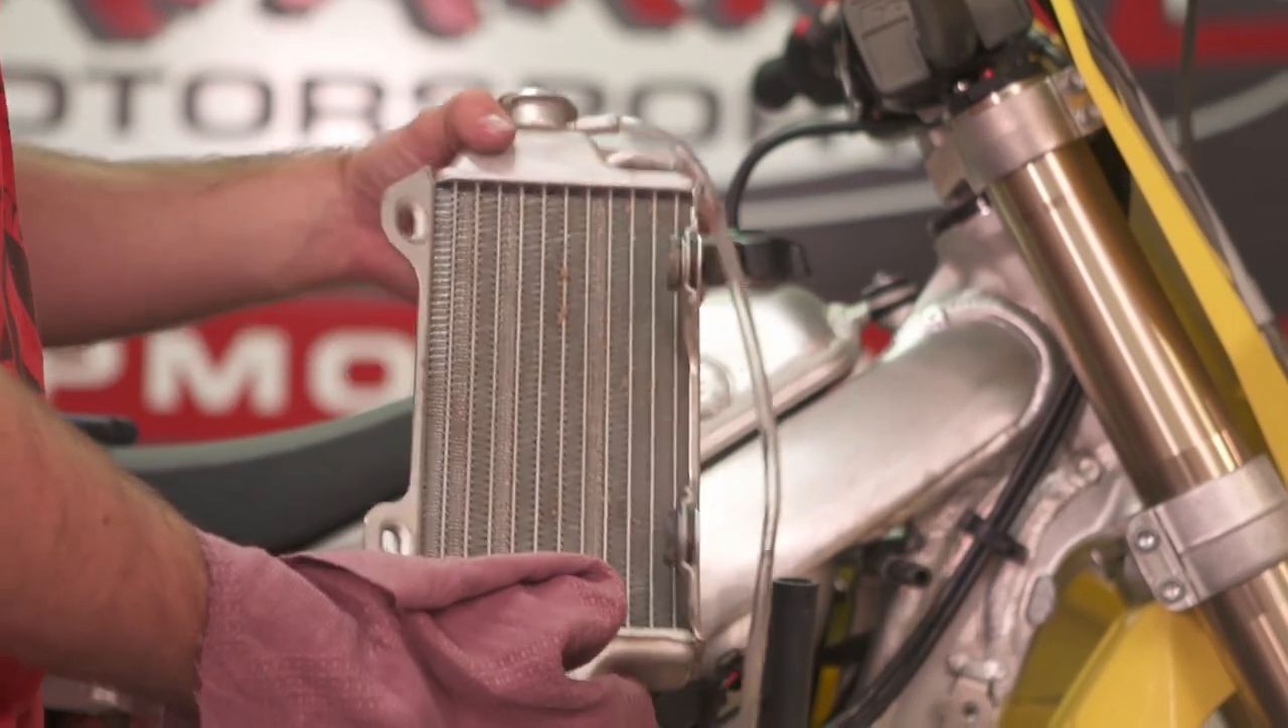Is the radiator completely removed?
Yes.